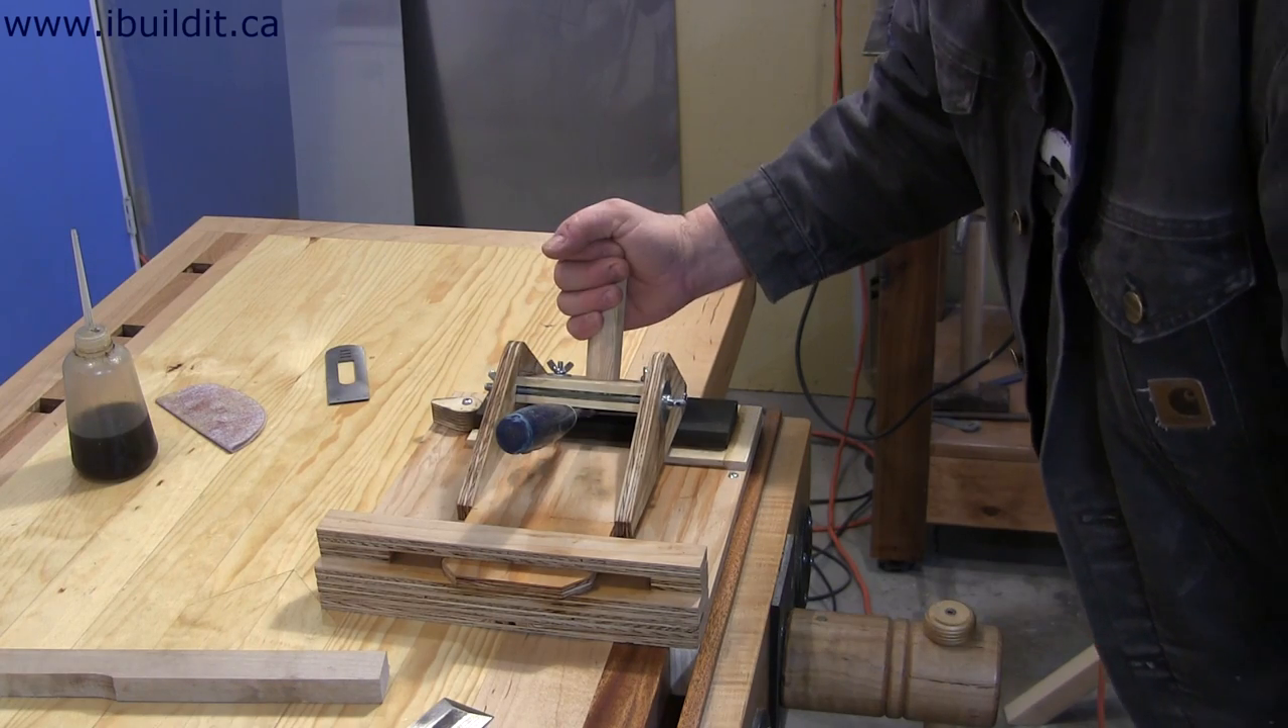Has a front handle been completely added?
Yes.